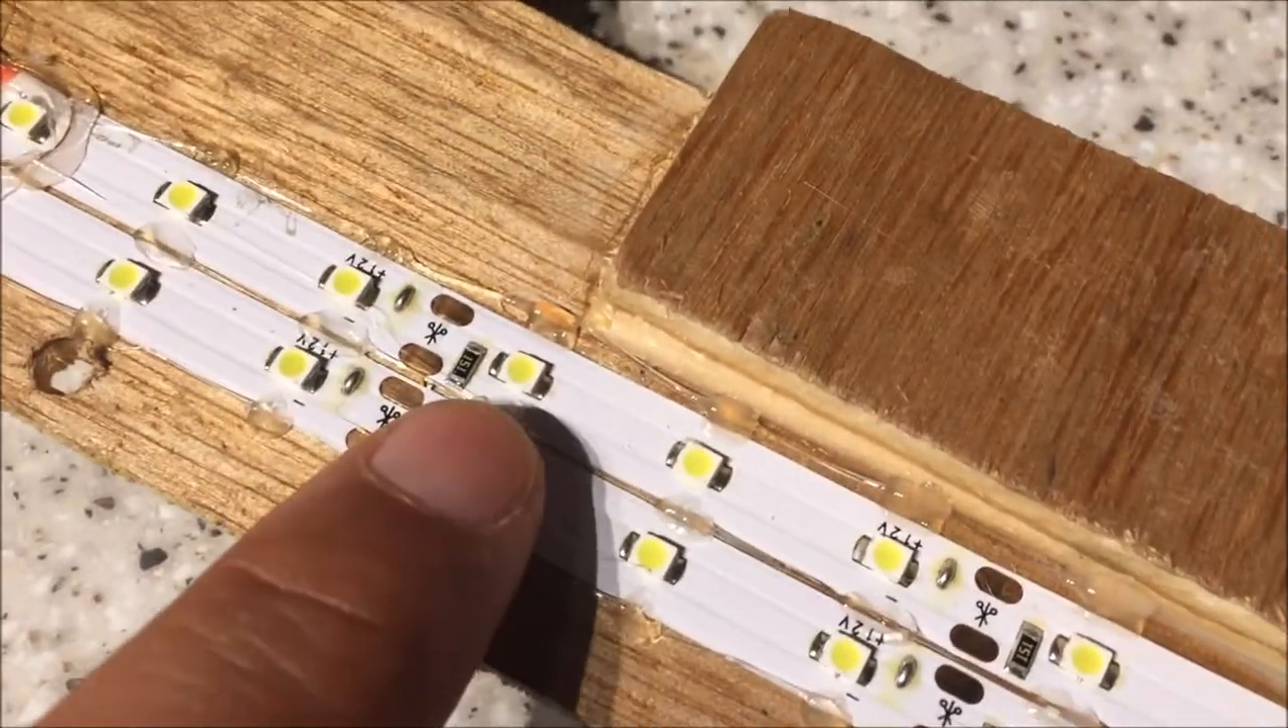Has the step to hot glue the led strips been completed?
Yes.